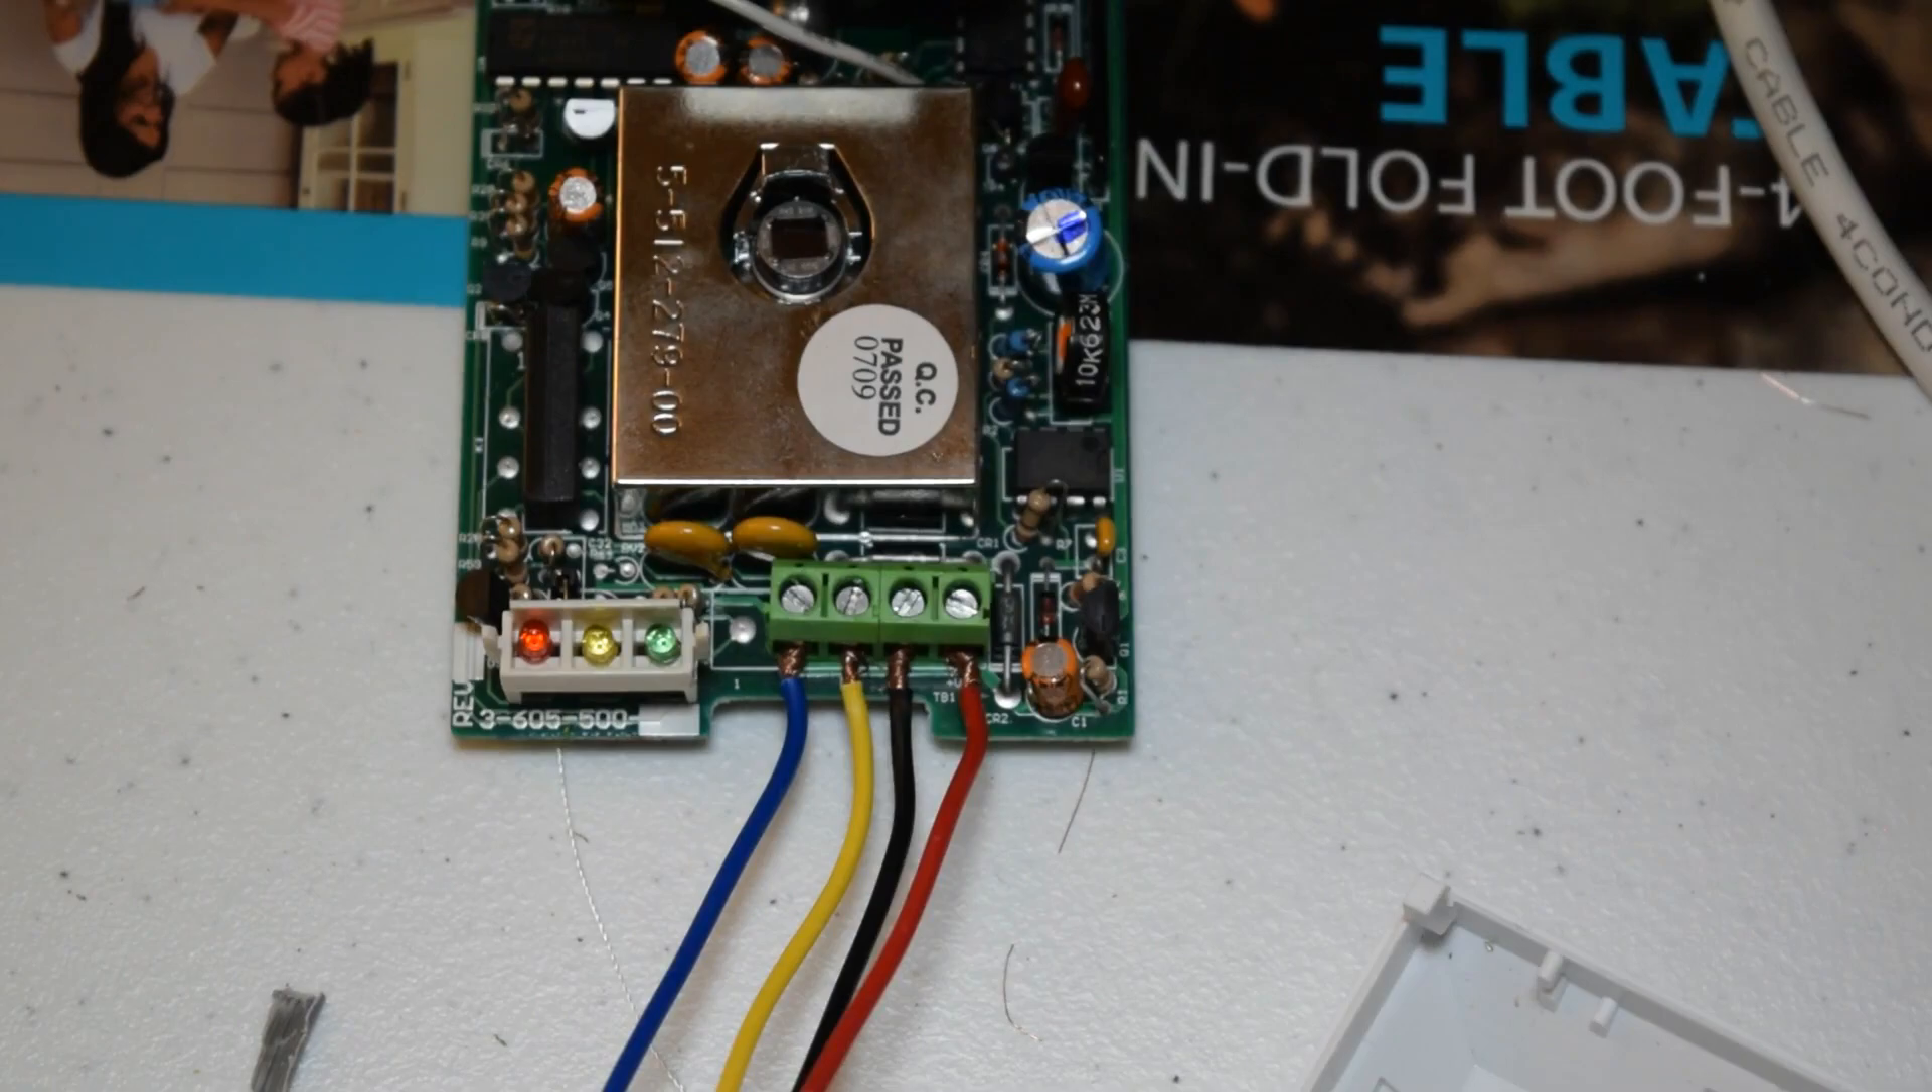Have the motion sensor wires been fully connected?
Yes.